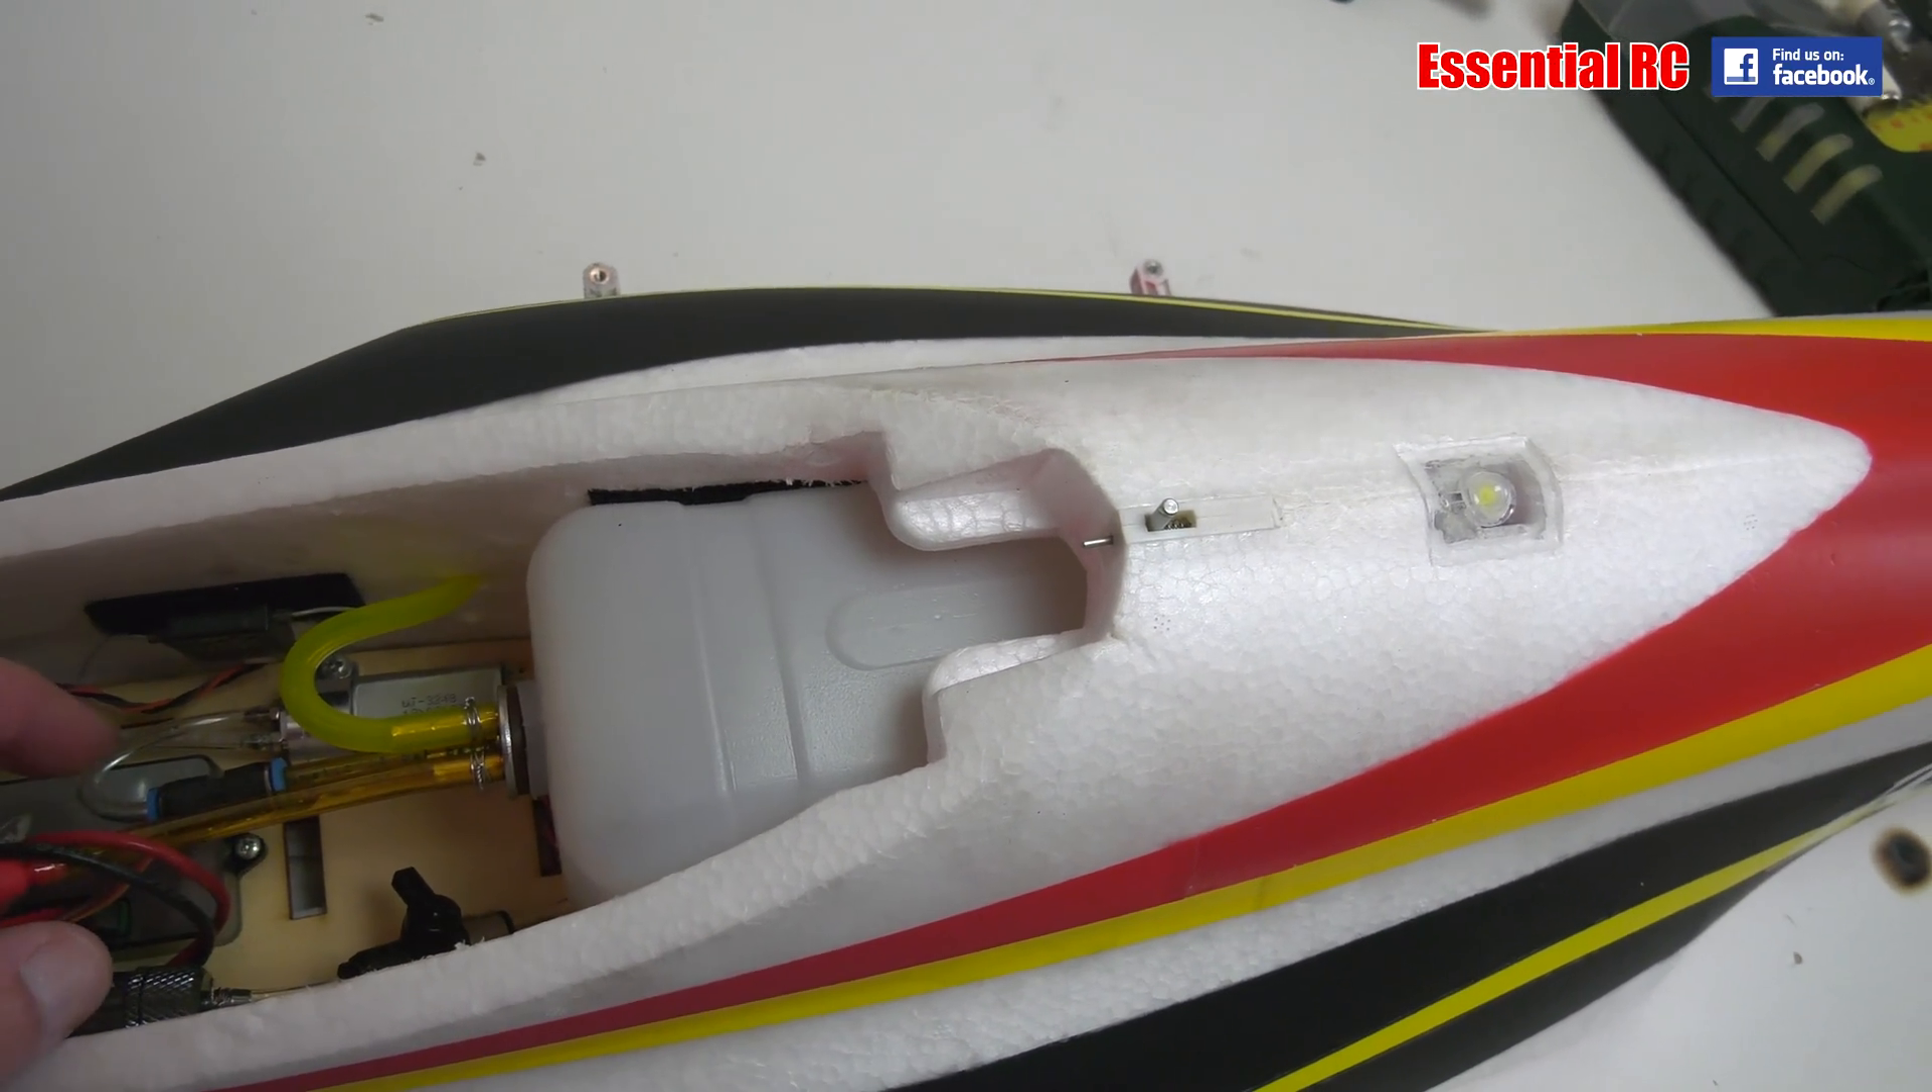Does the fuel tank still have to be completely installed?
No.